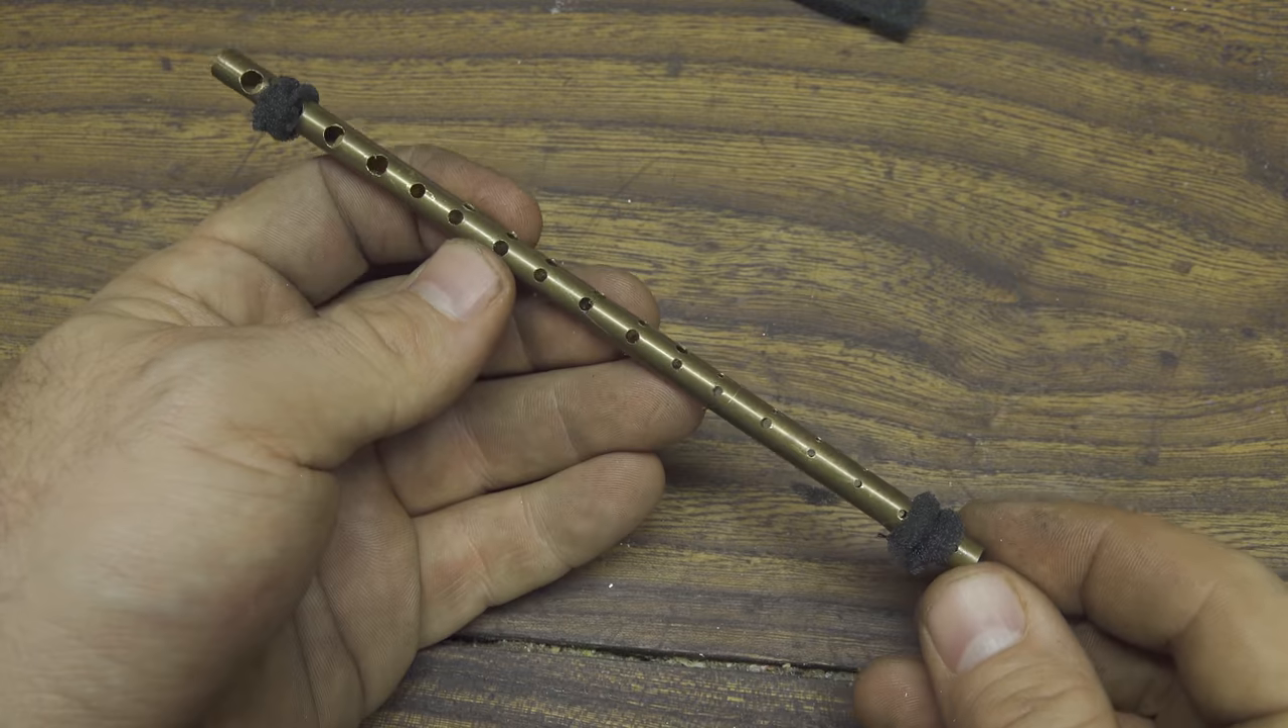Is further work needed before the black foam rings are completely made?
No.